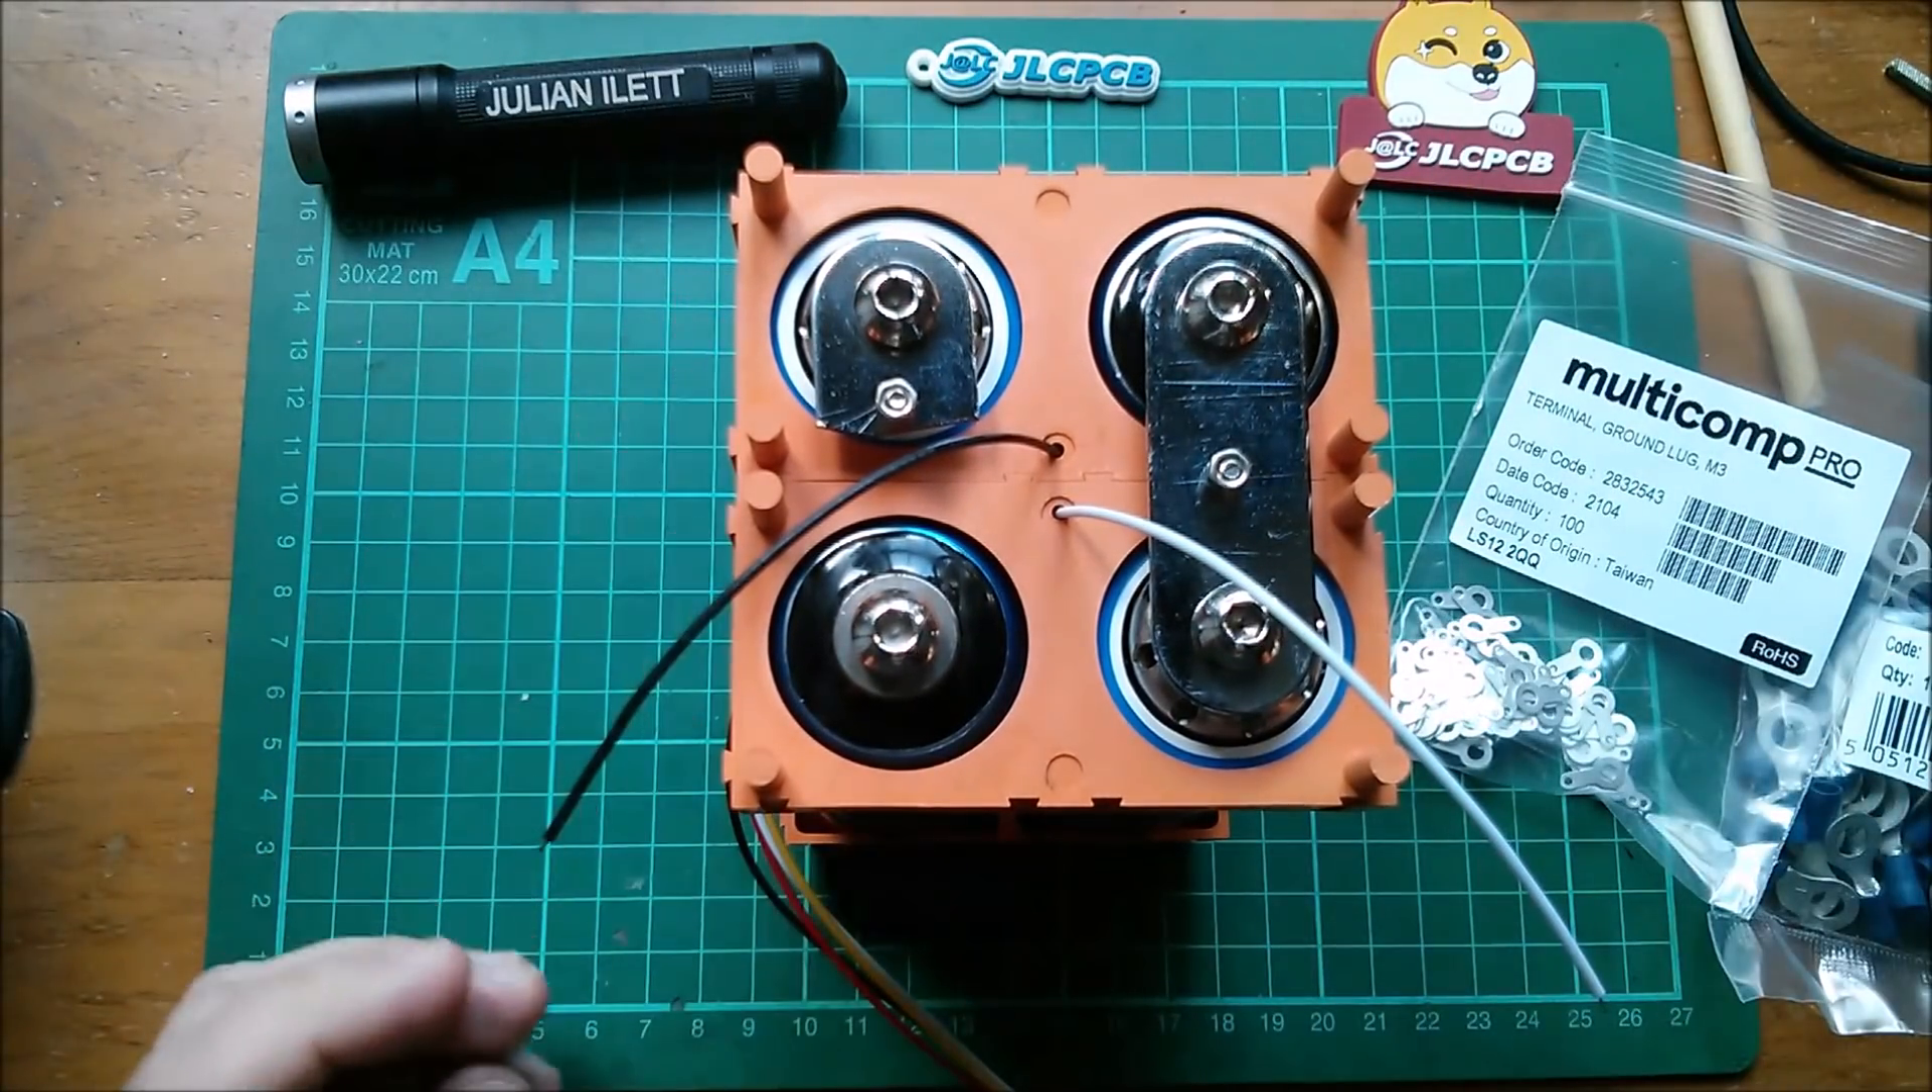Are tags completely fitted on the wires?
No.